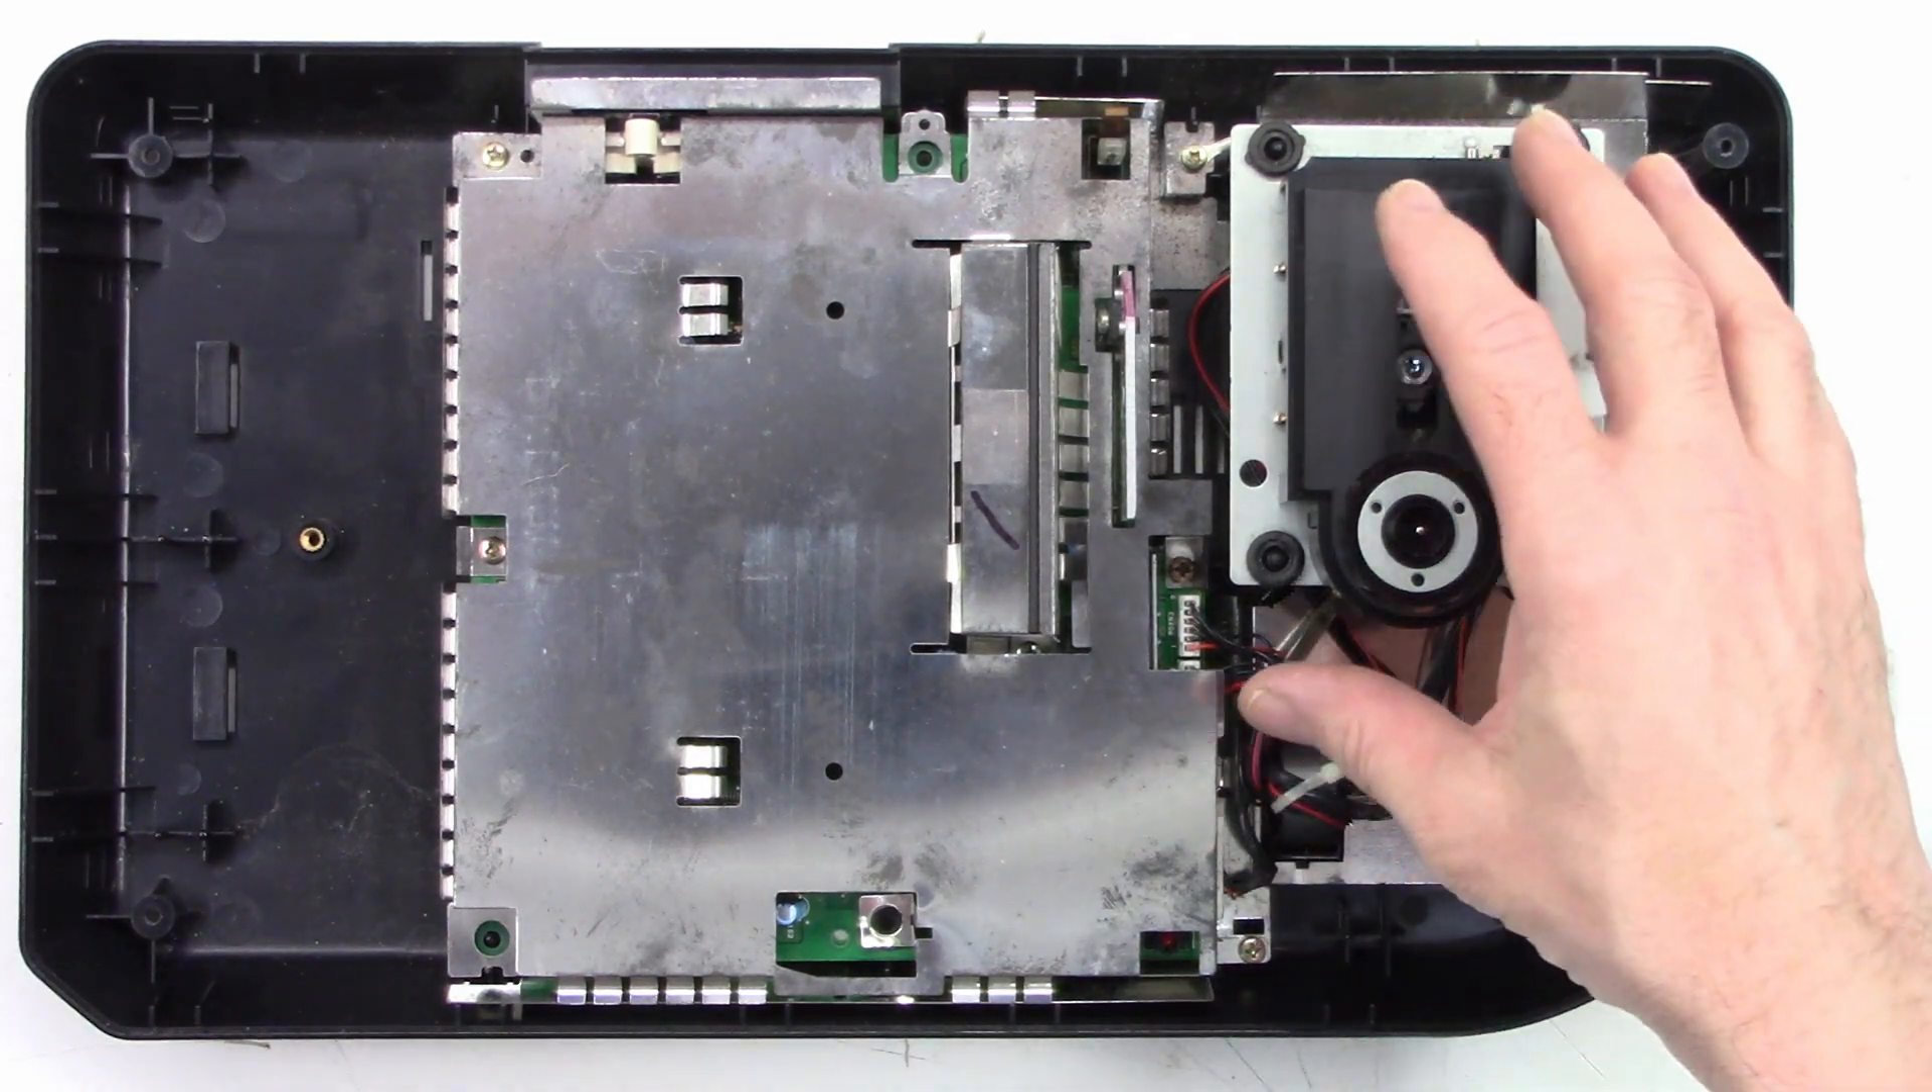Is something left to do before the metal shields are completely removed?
Yes.